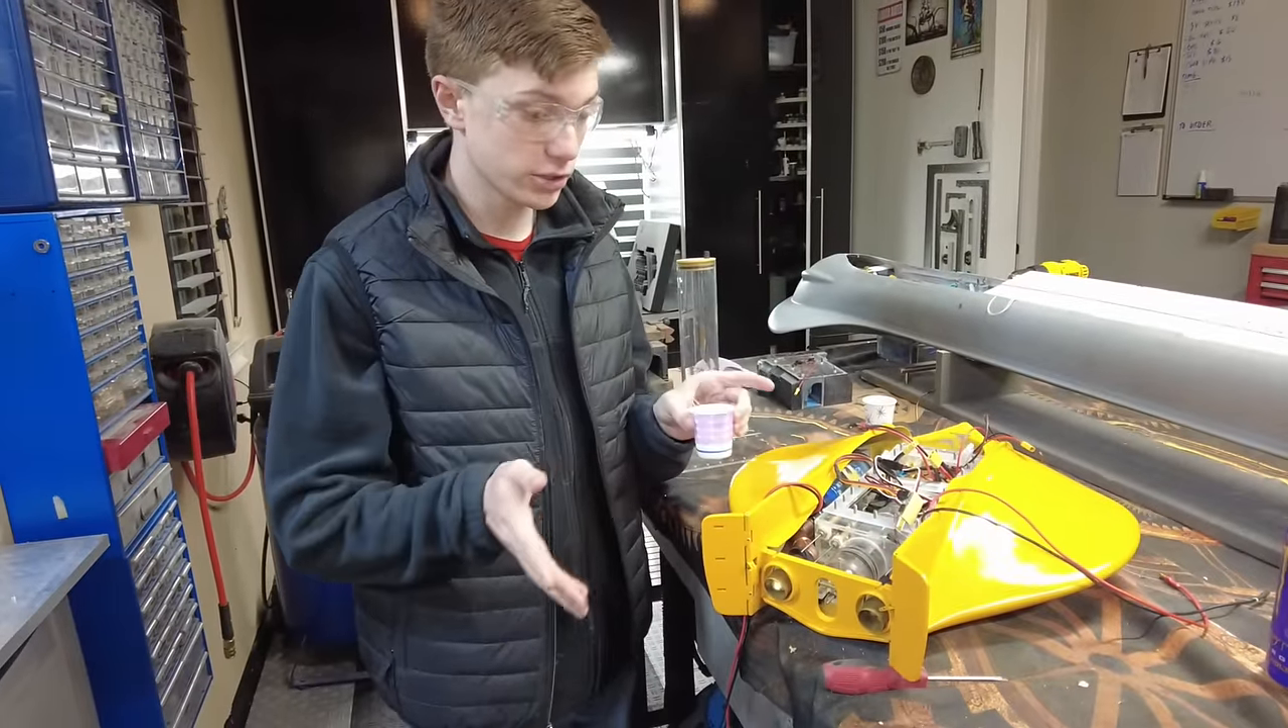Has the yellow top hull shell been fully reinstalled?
No.